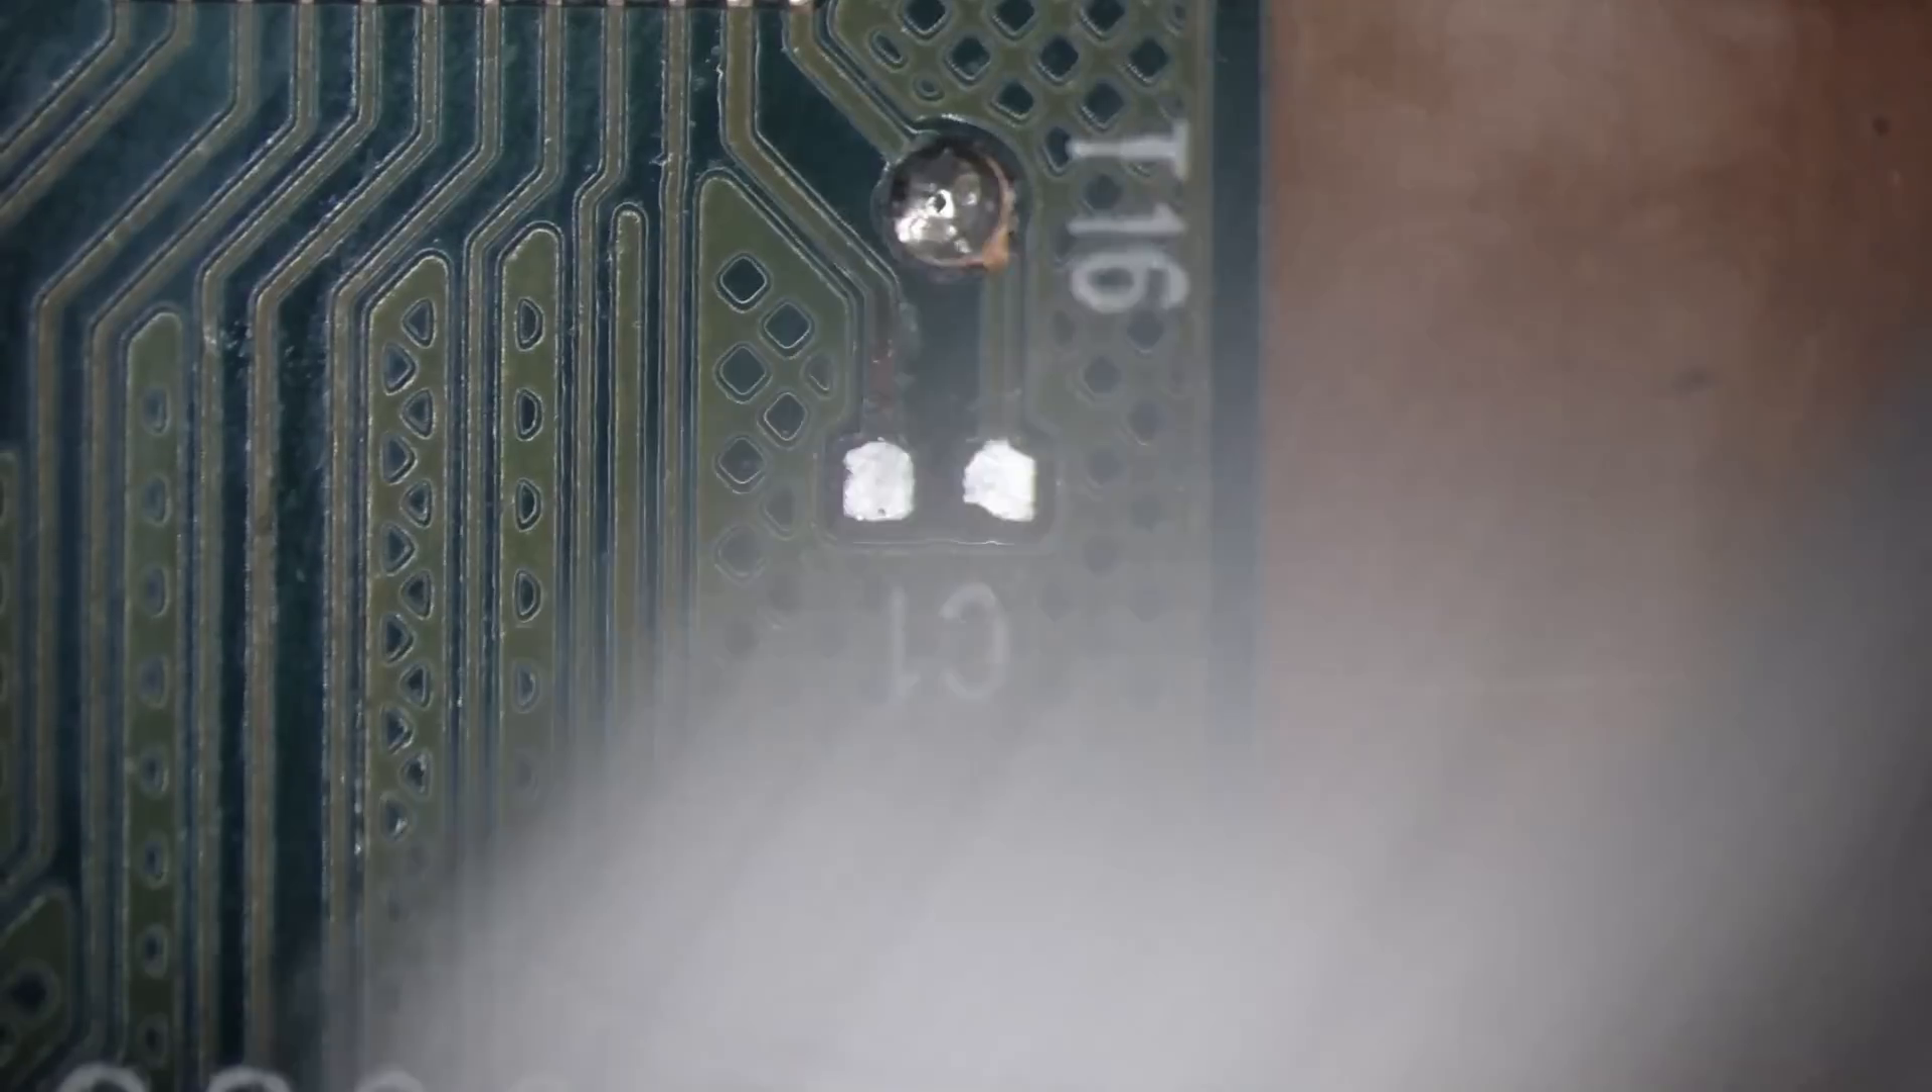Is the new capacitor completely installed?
No.